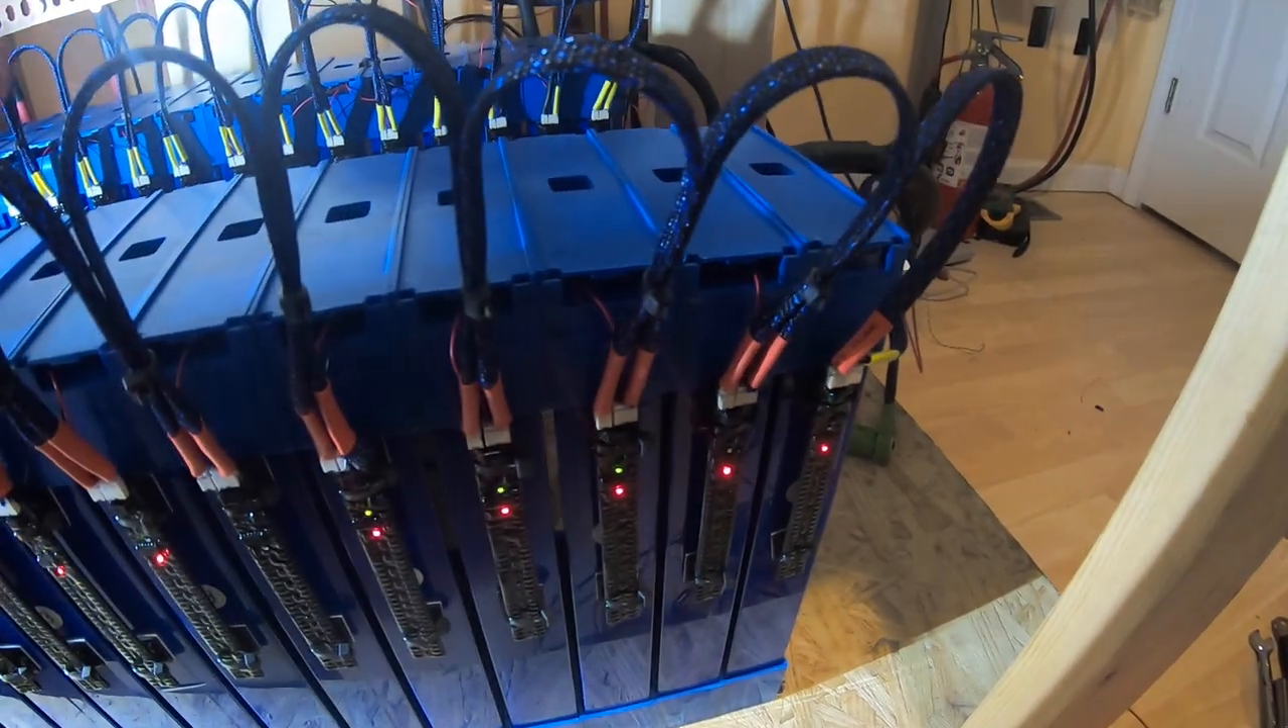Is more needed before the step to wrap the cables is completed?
No.